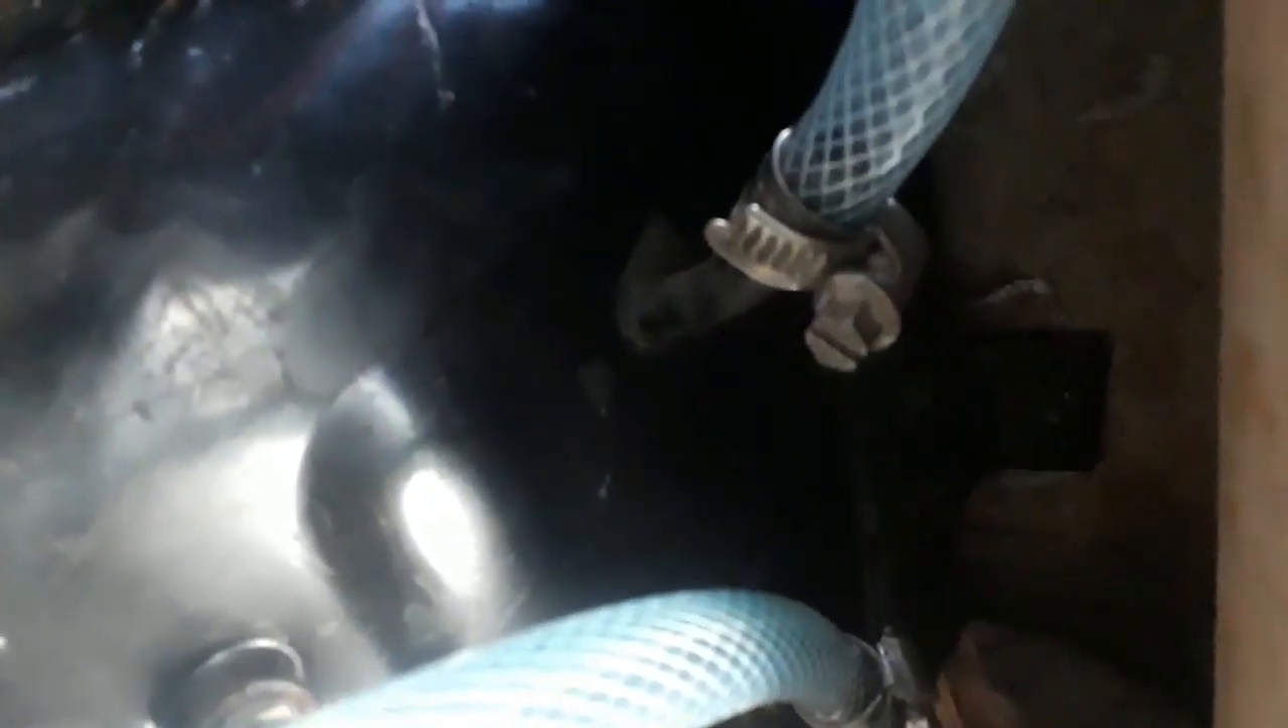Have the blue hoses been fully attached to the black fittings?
Yes.